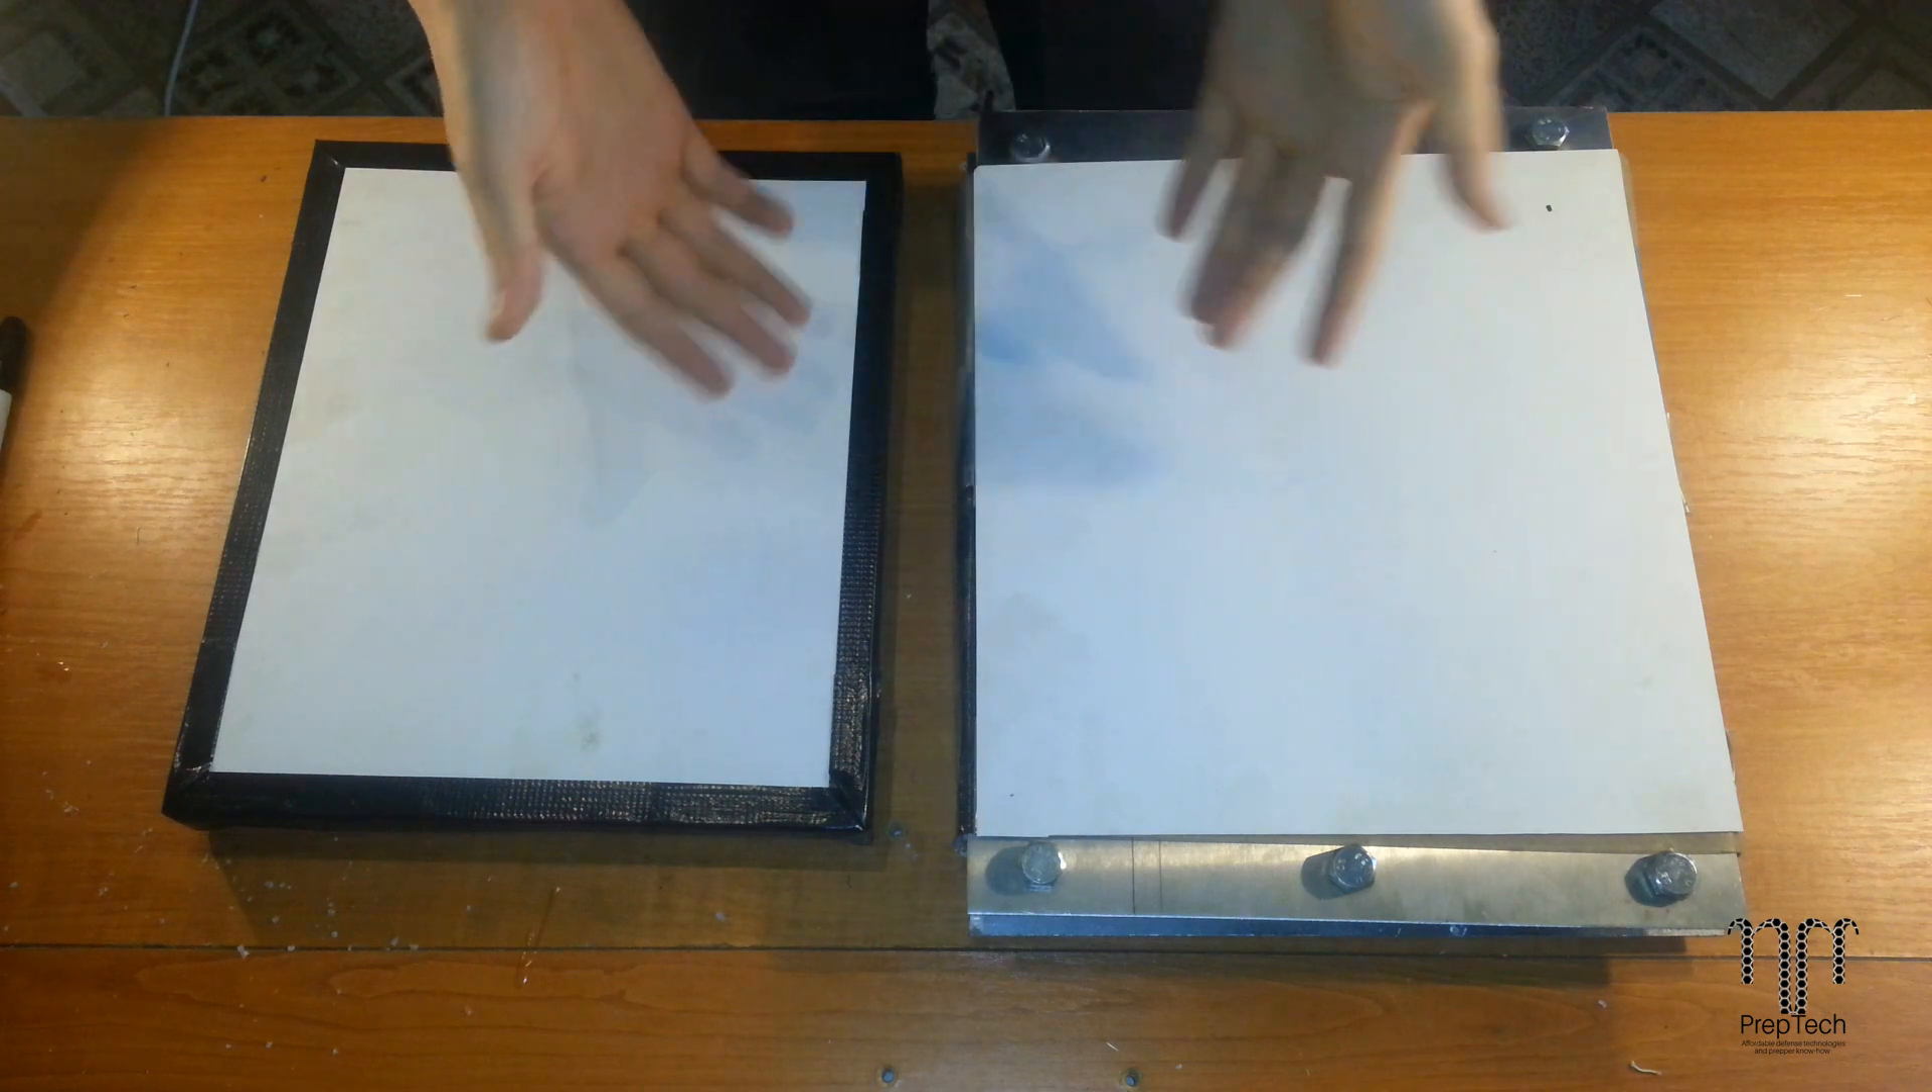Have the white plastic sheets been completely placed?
Yes.